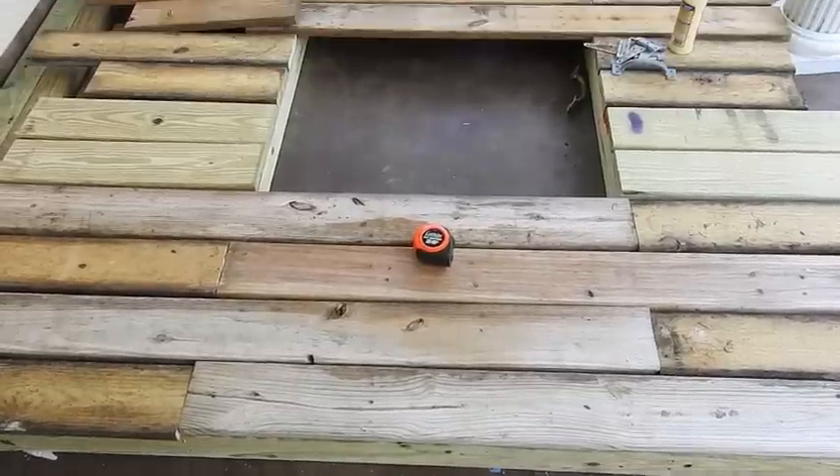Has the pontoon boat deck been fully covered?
No.